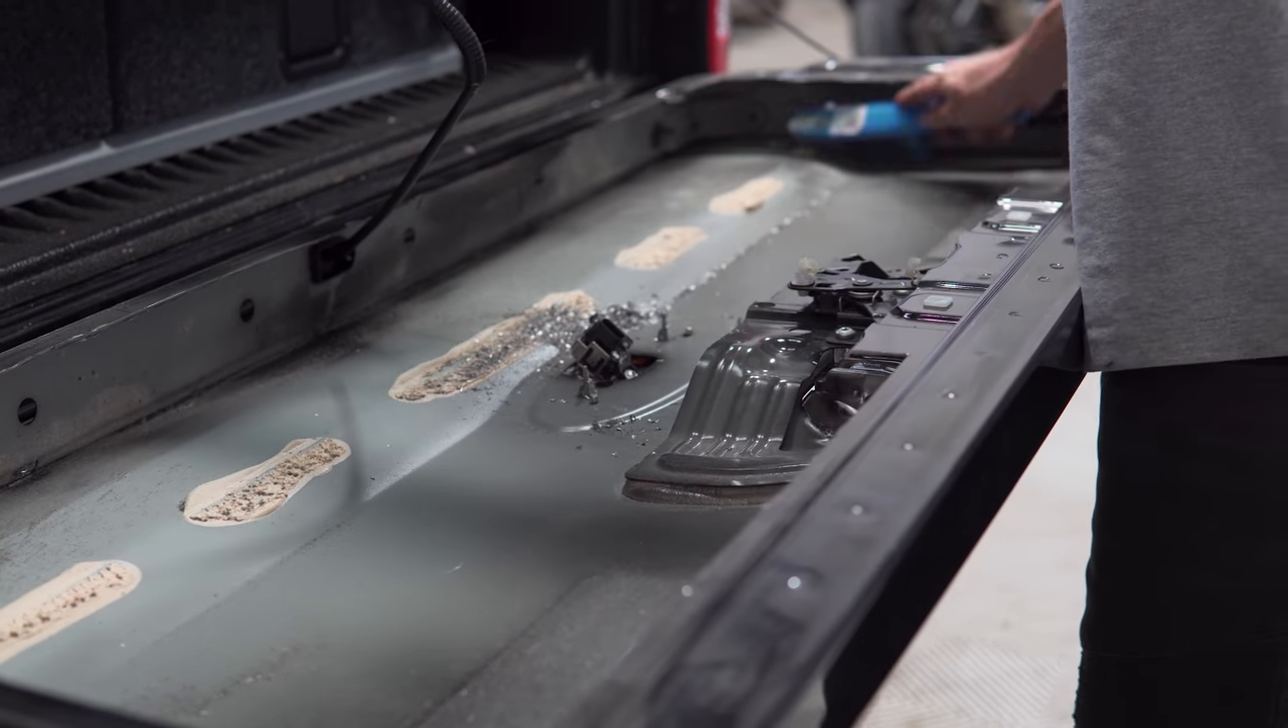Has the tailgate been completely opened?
Yes.